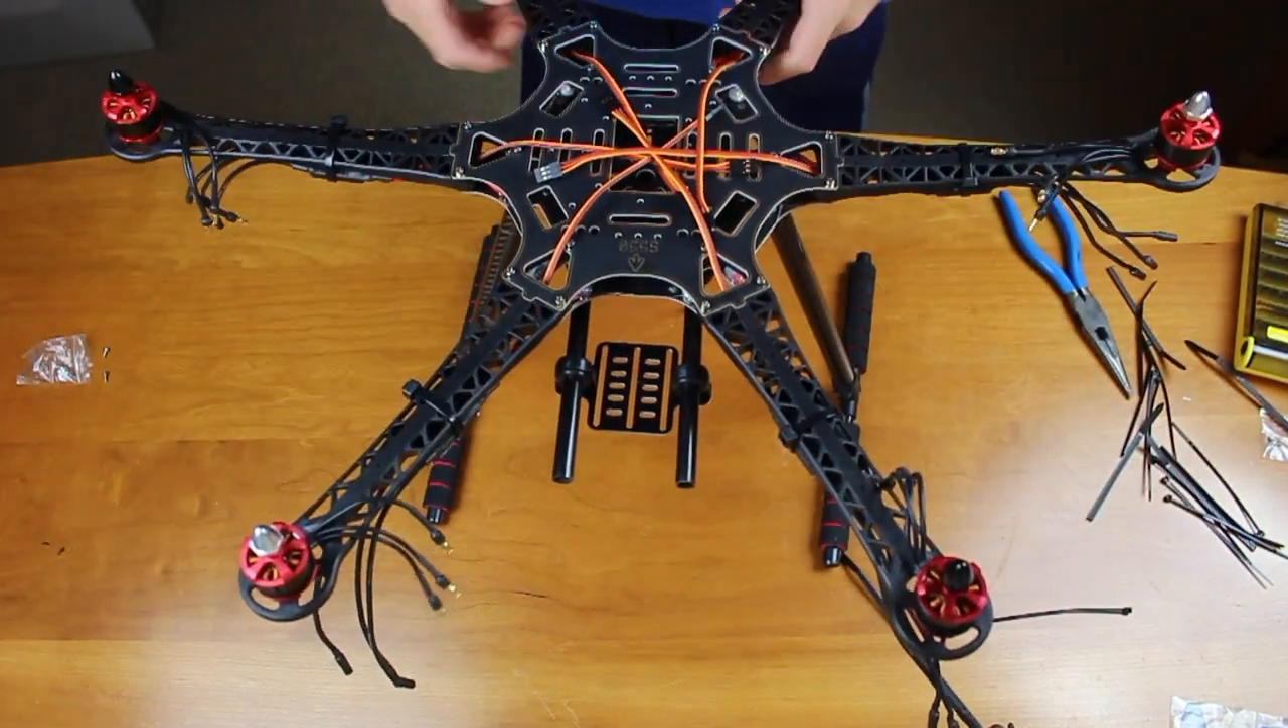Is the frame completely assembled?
Yes.